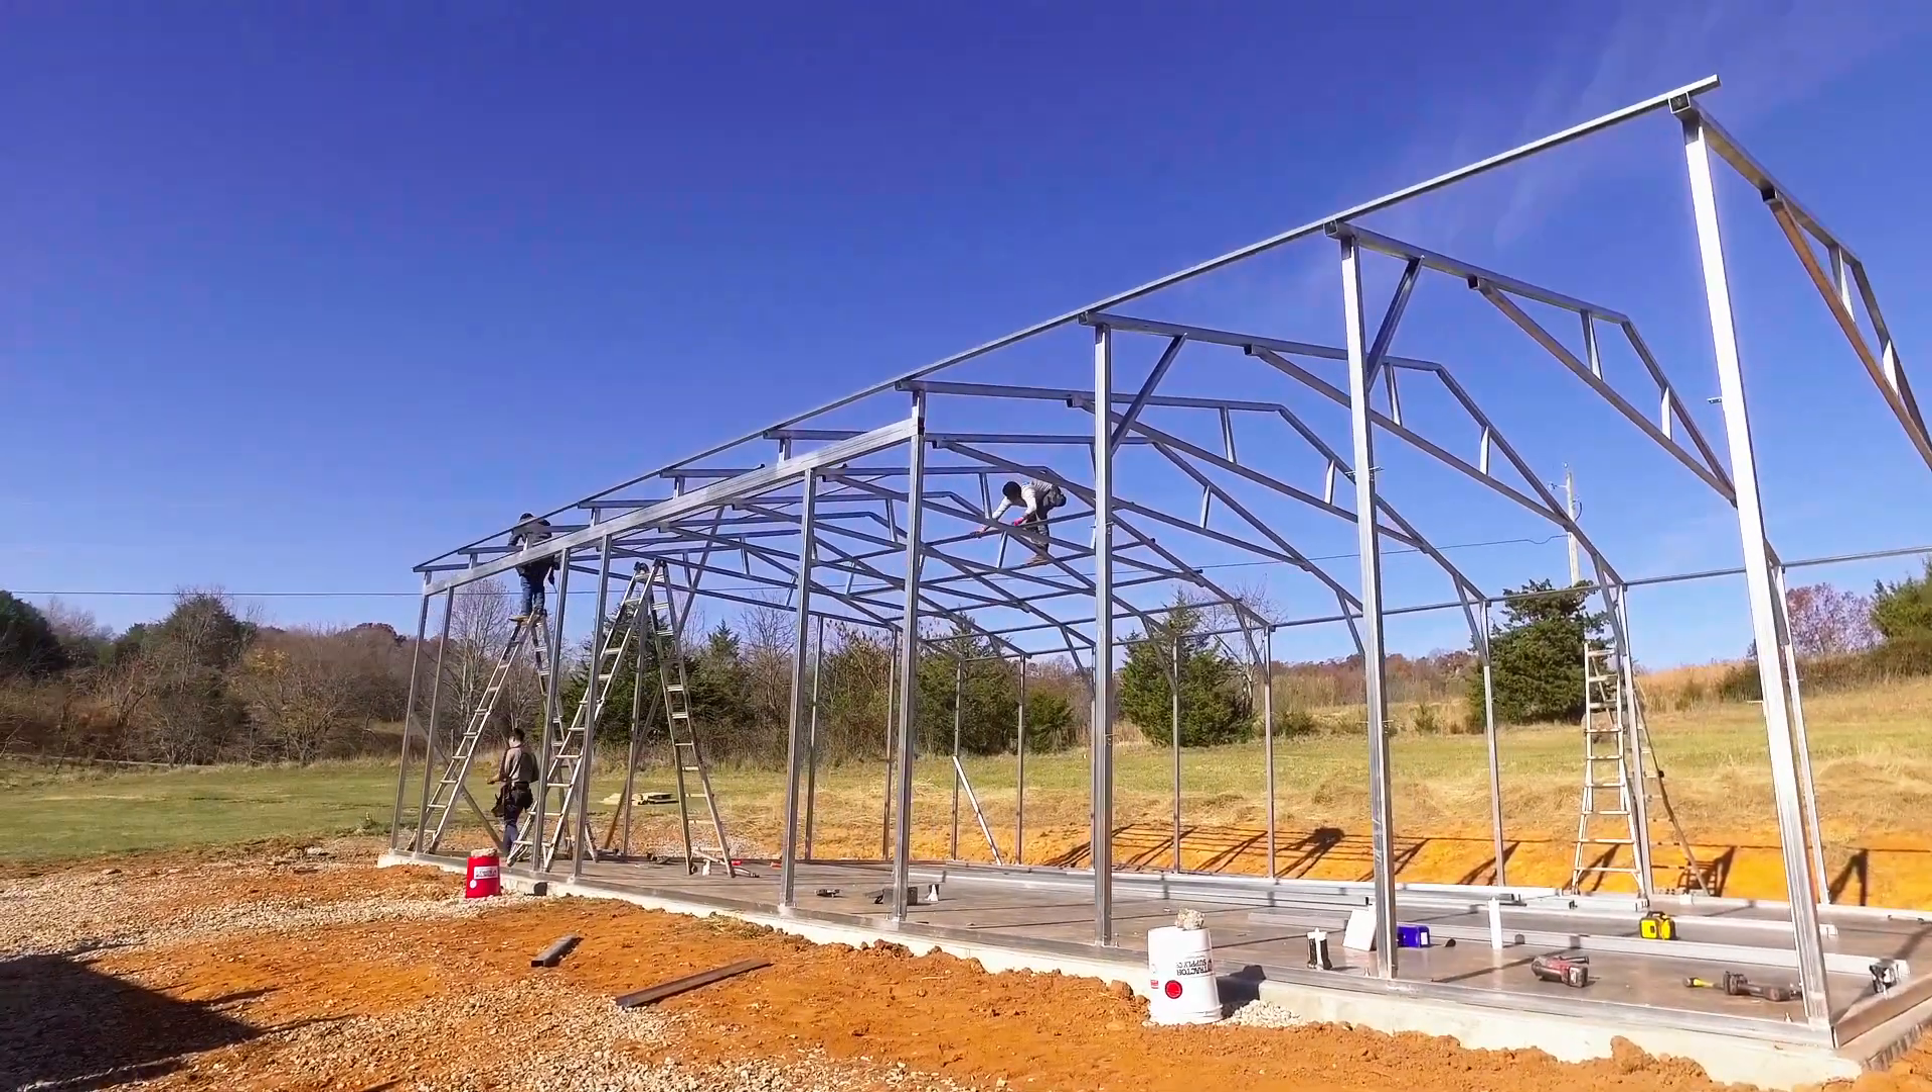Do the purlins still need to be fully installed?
Yes.